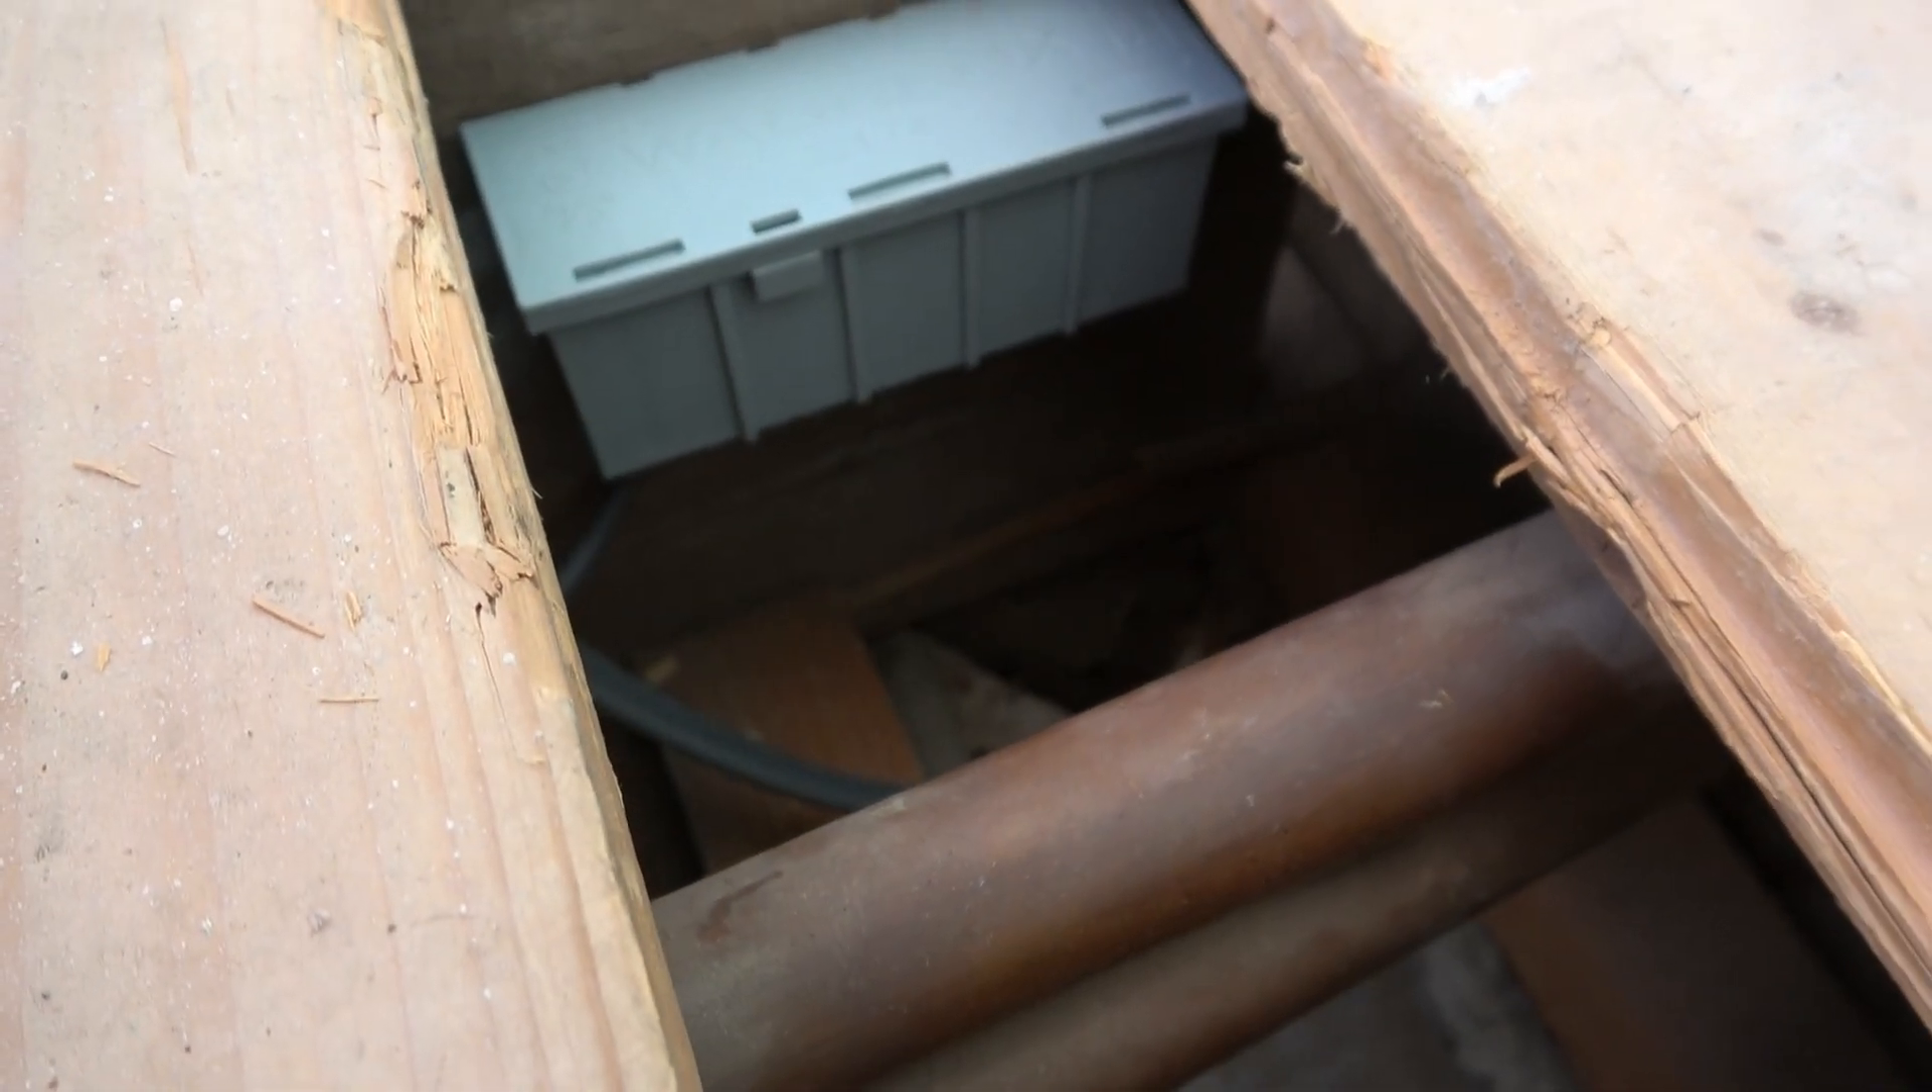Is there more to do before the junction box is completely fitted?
No.